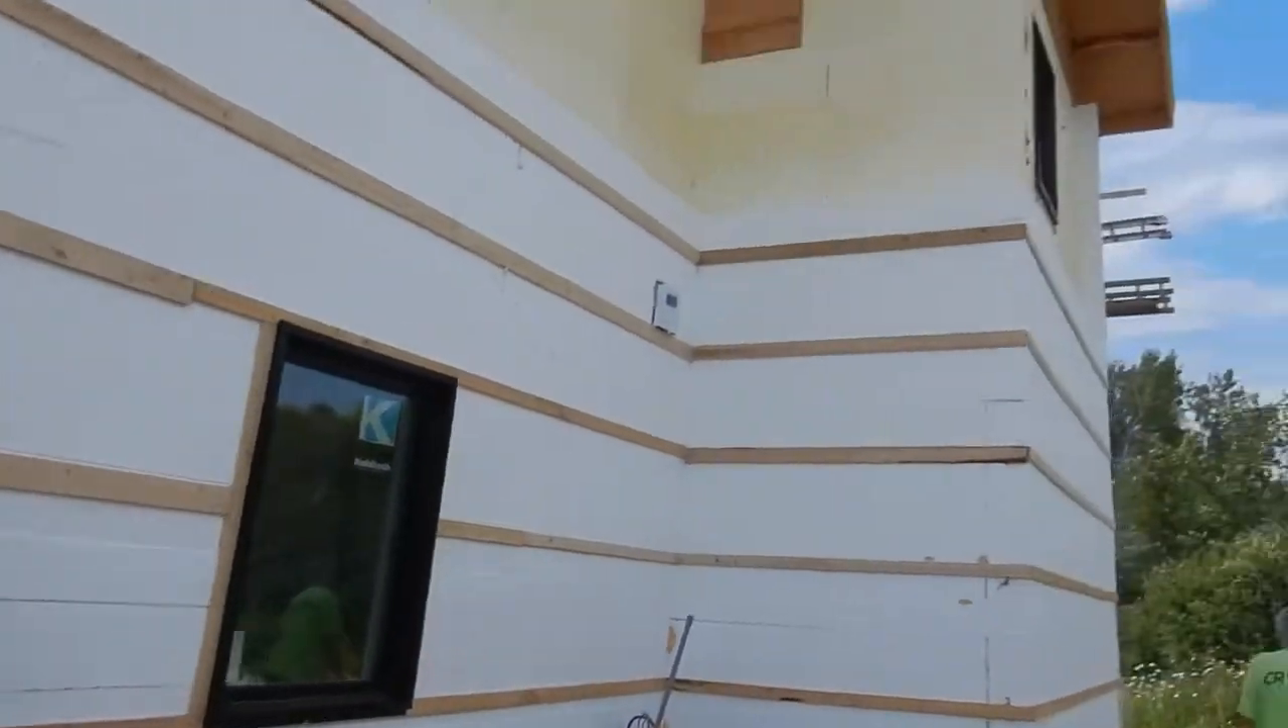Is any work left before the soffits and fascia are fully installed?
Yes.